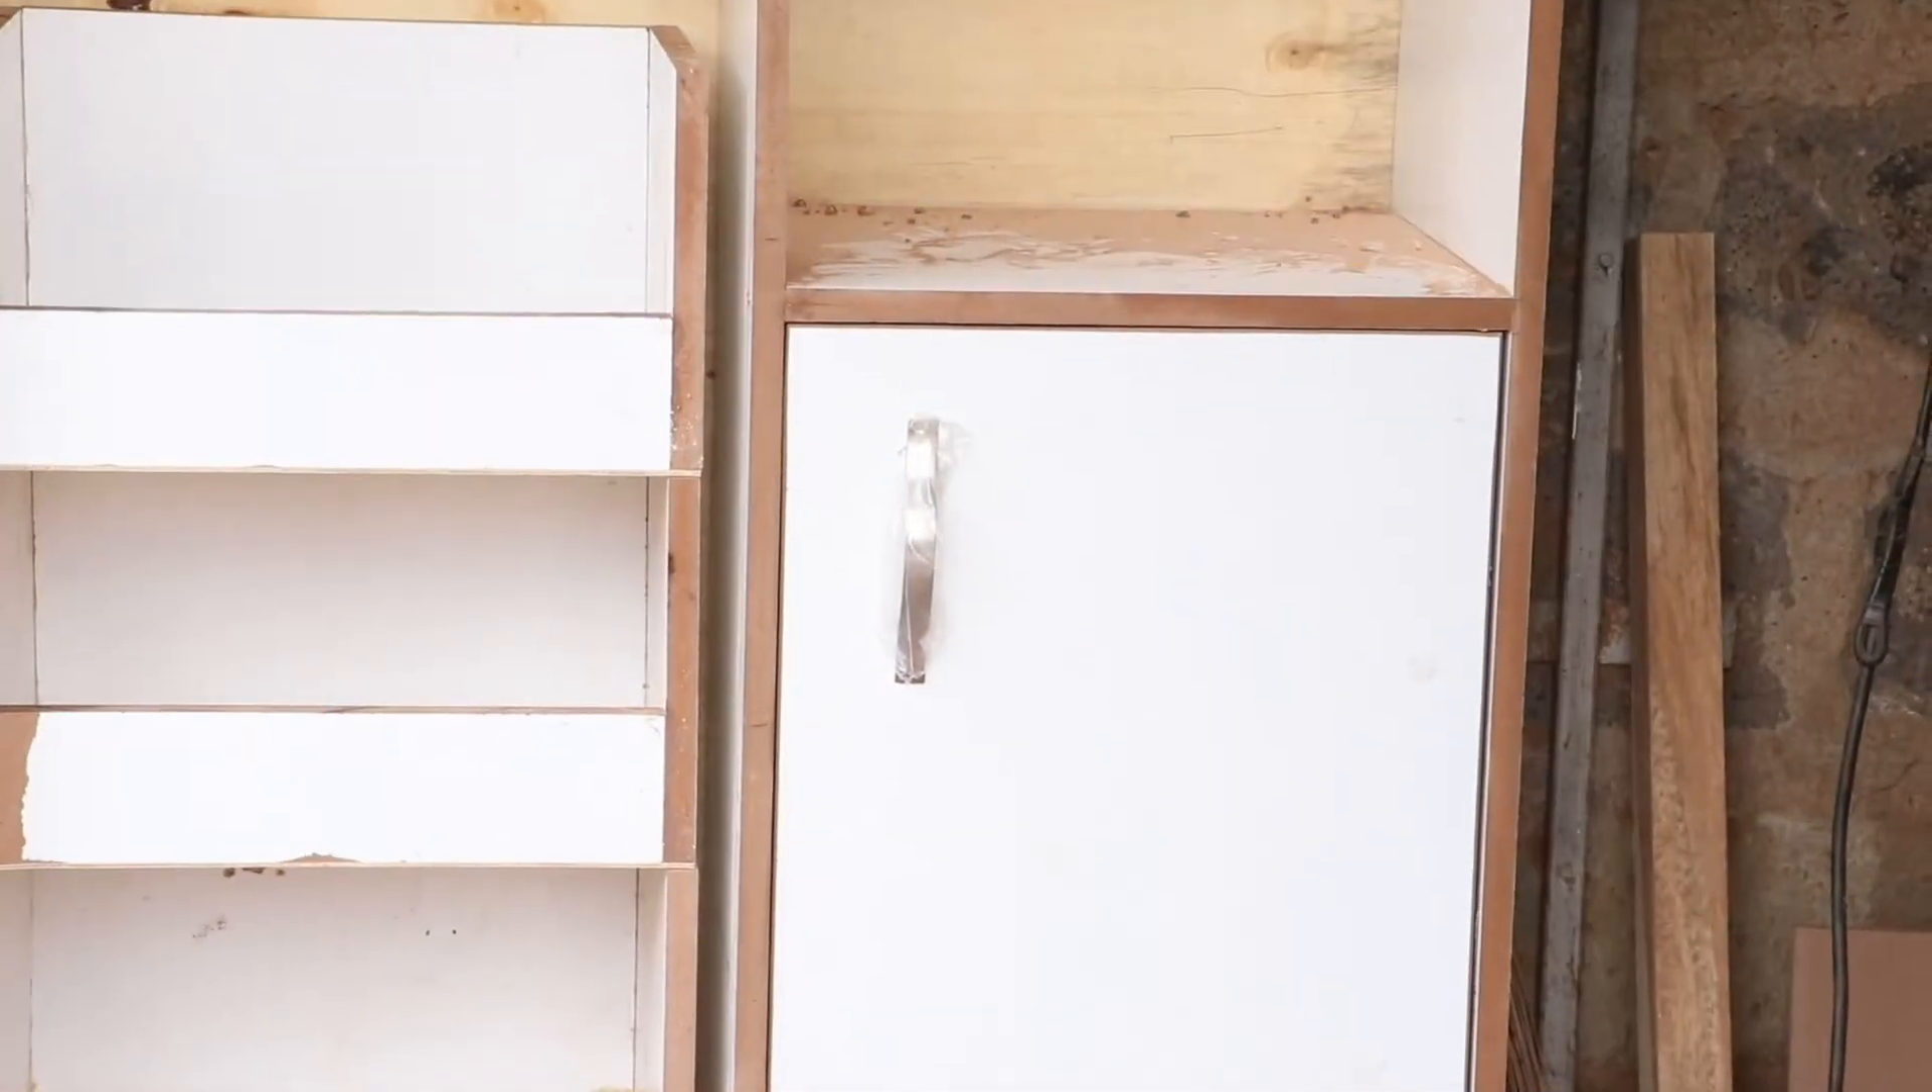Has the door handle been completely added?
Yes.